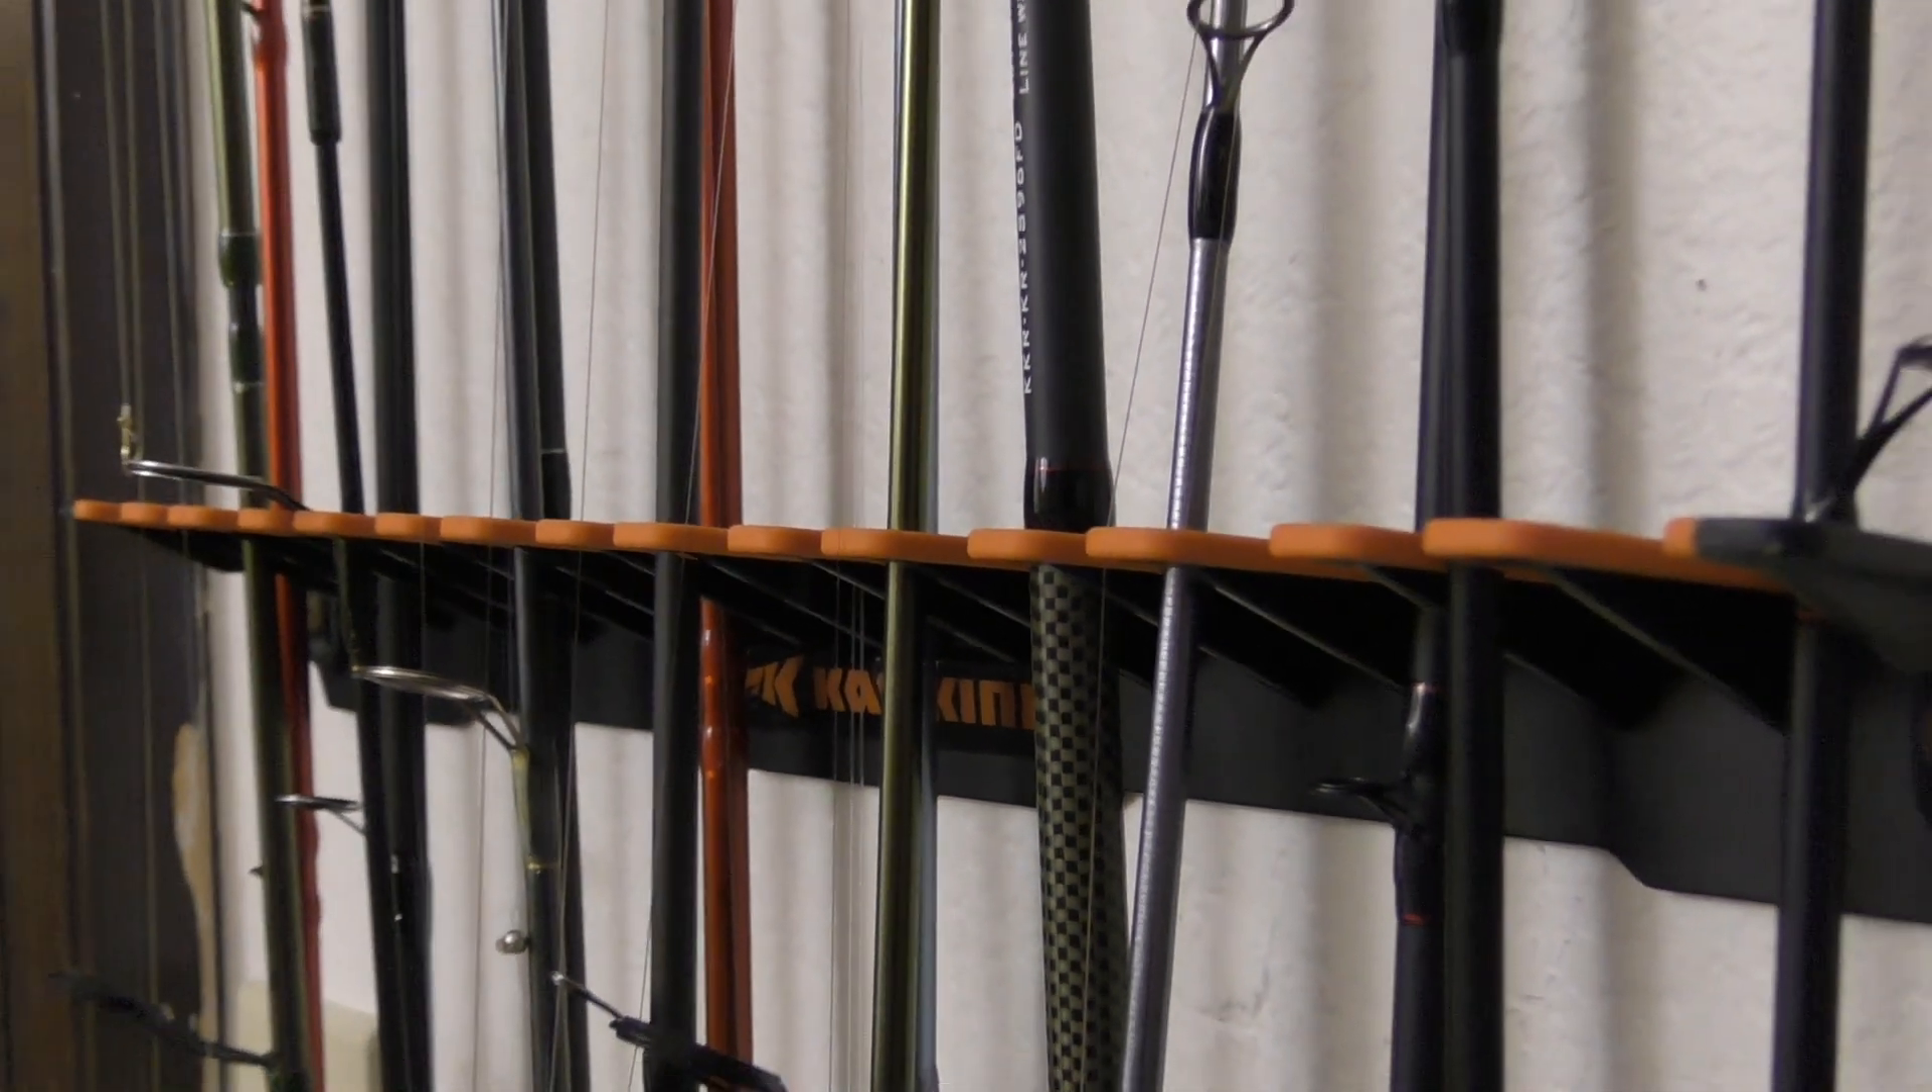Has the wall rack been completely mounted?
Yes.